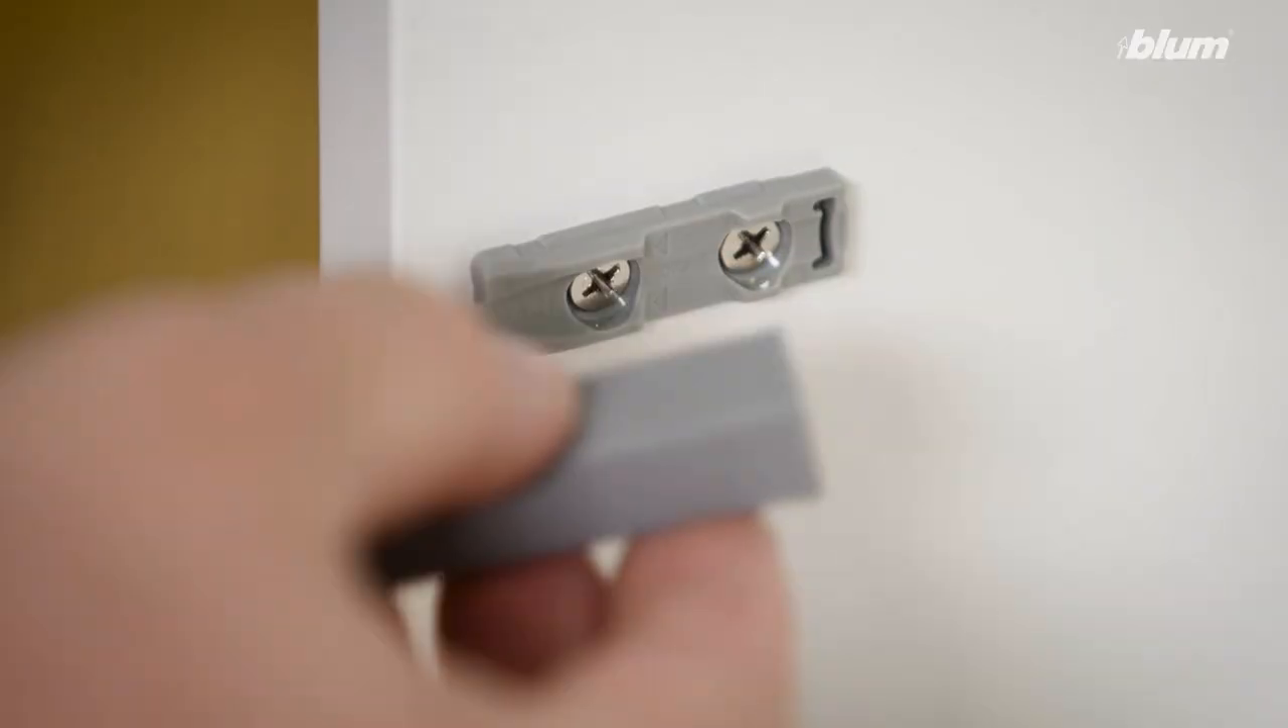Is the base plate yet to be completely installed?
No.